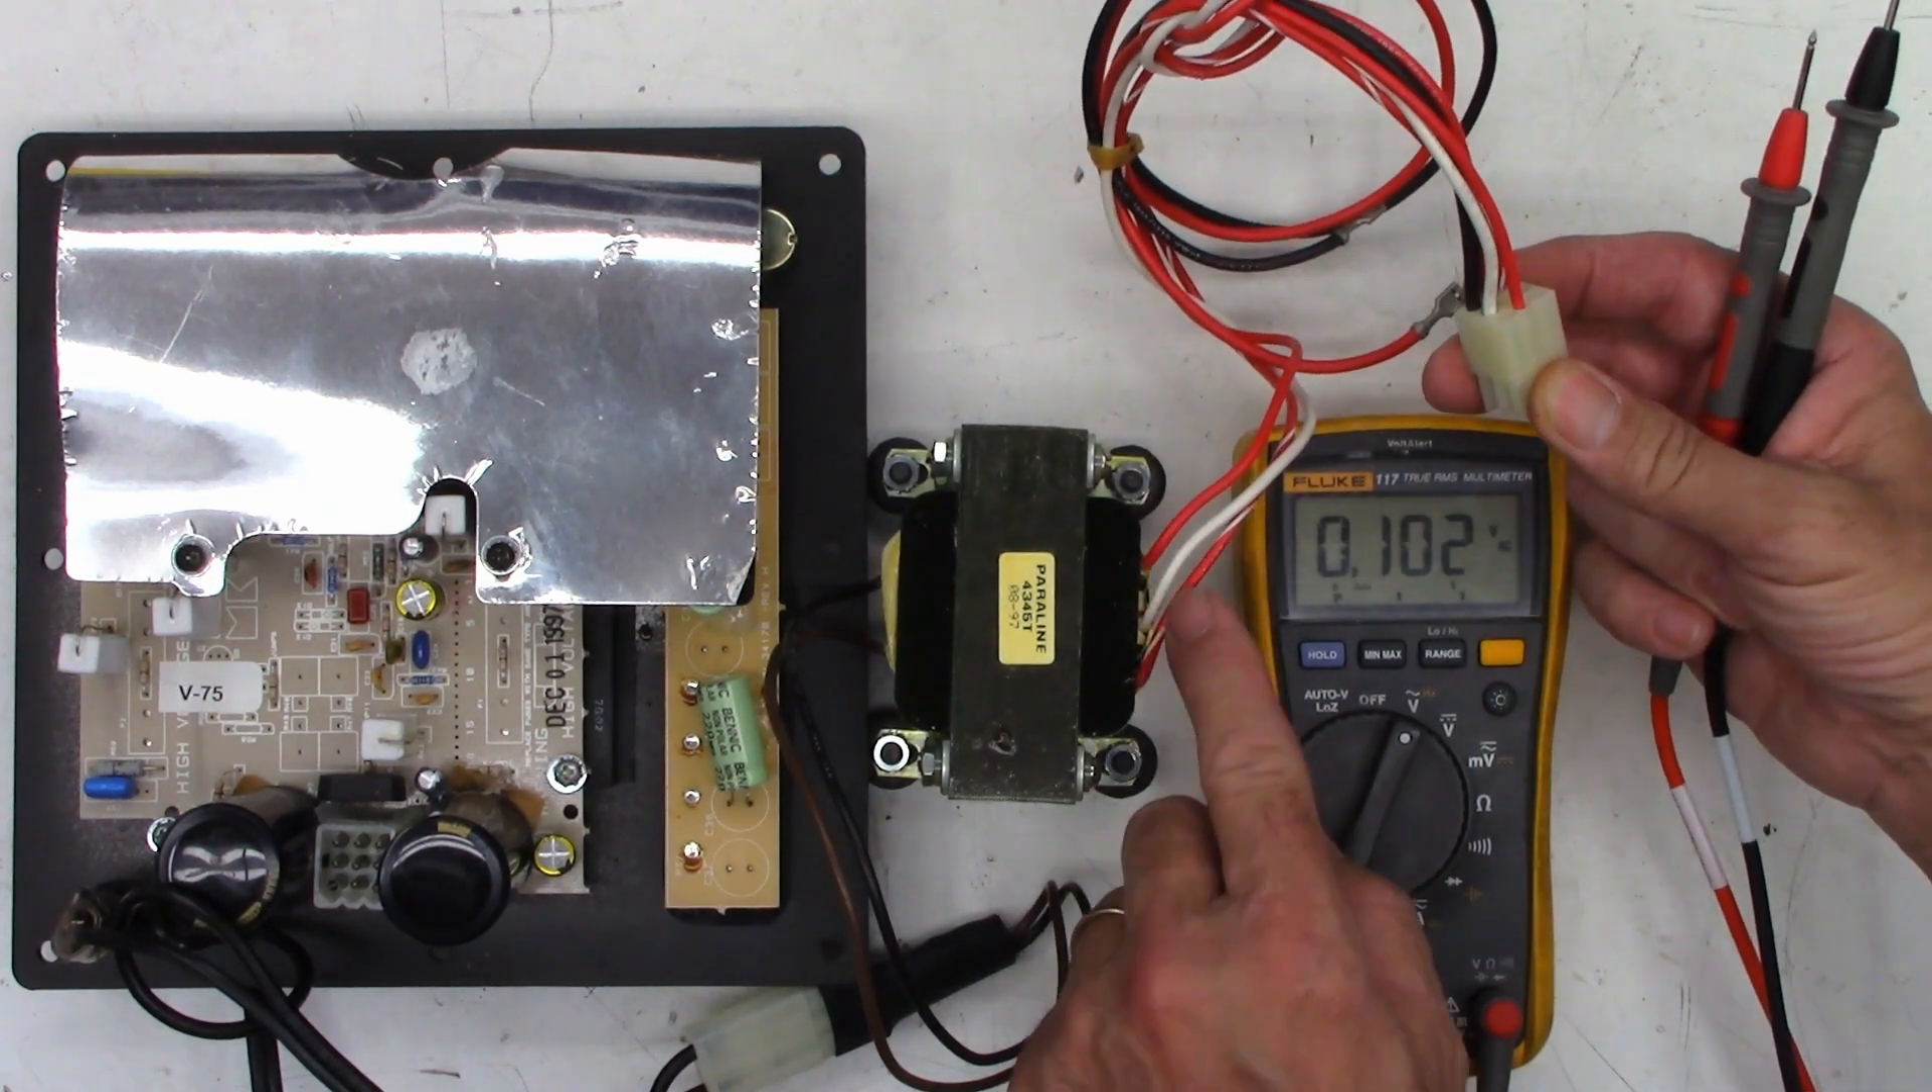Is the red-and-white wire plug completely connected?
No.